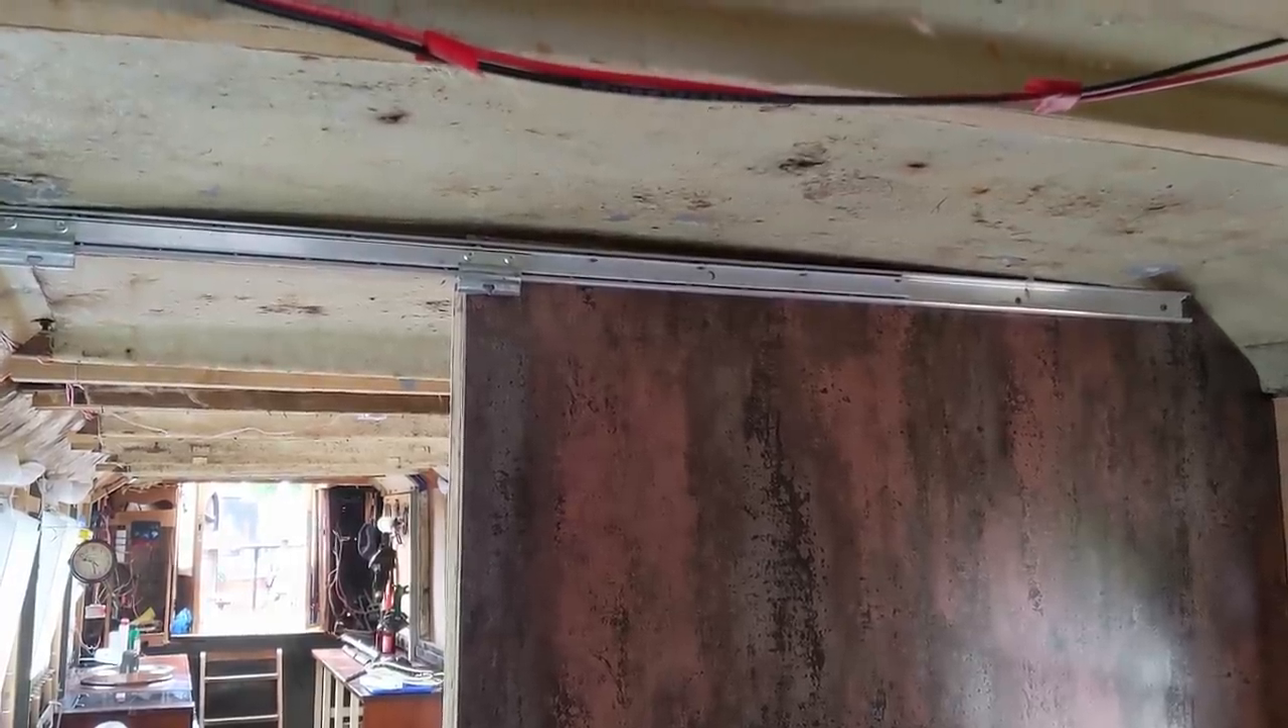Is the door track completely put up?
Yes.